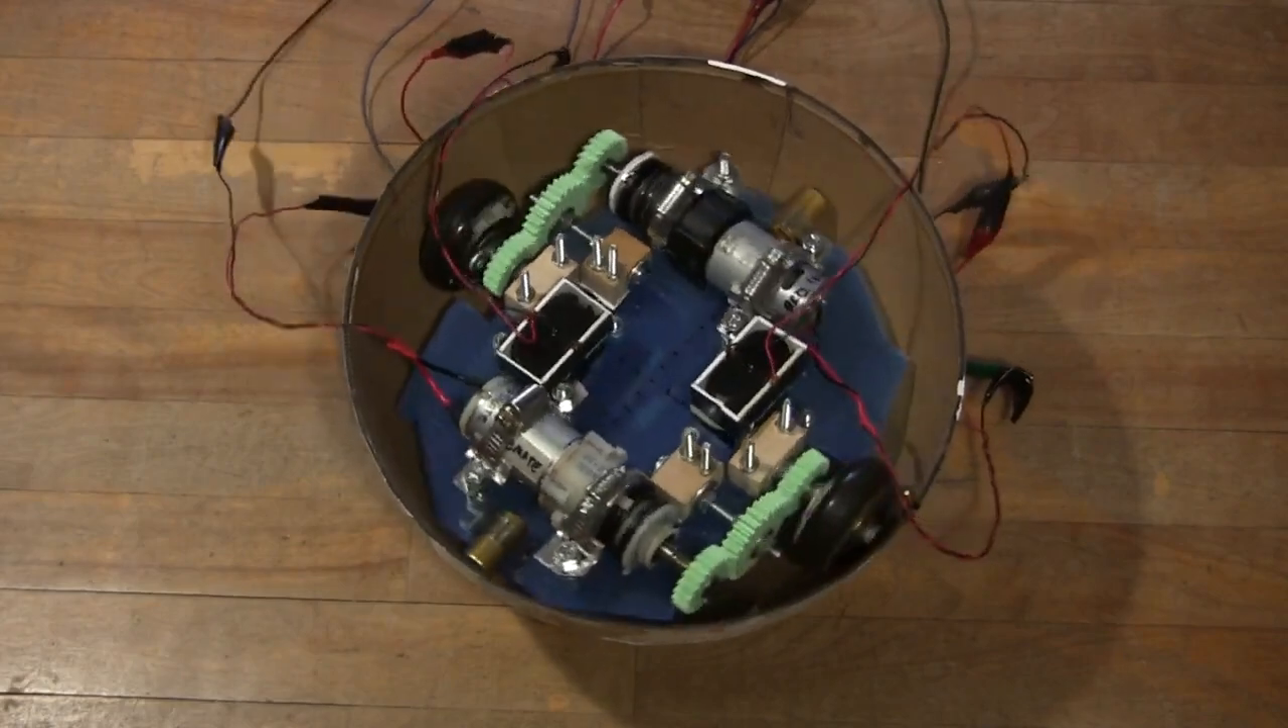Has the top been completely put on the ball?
No.